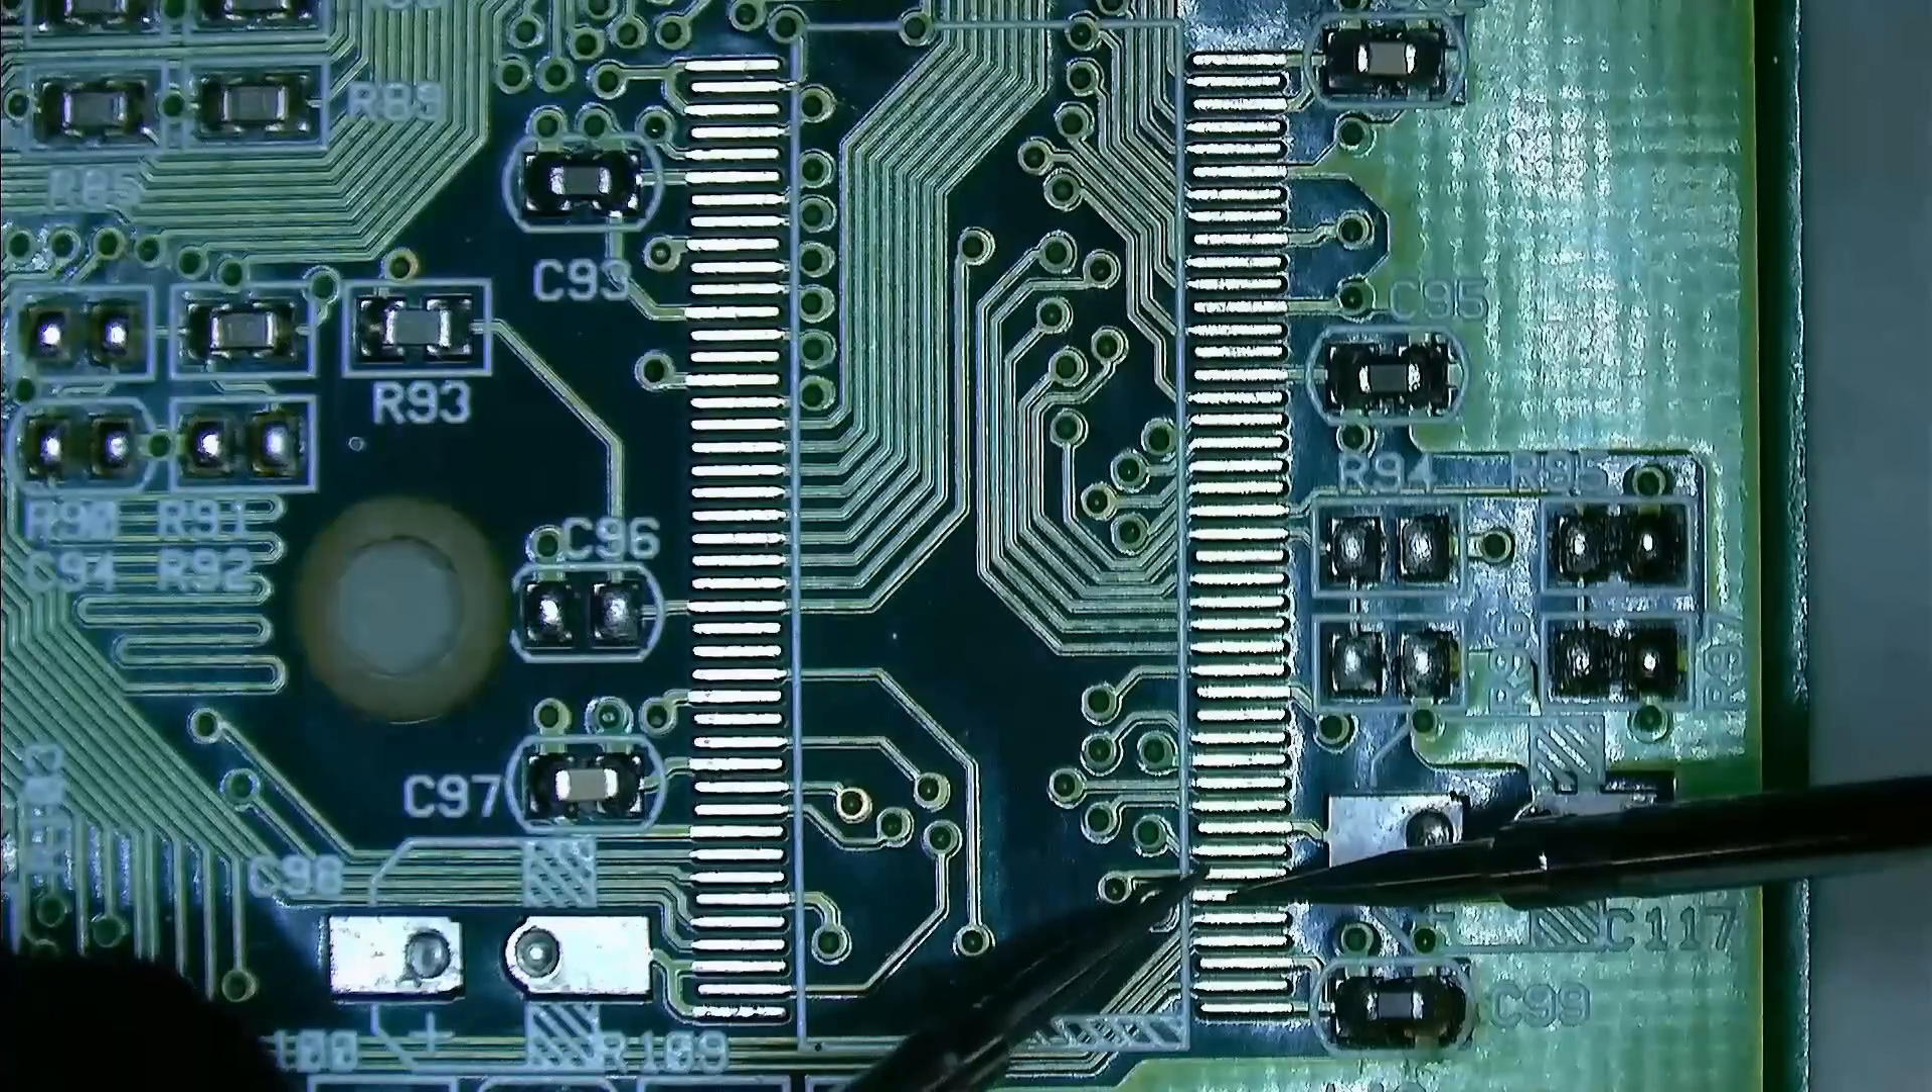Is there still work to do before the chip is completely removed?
No.